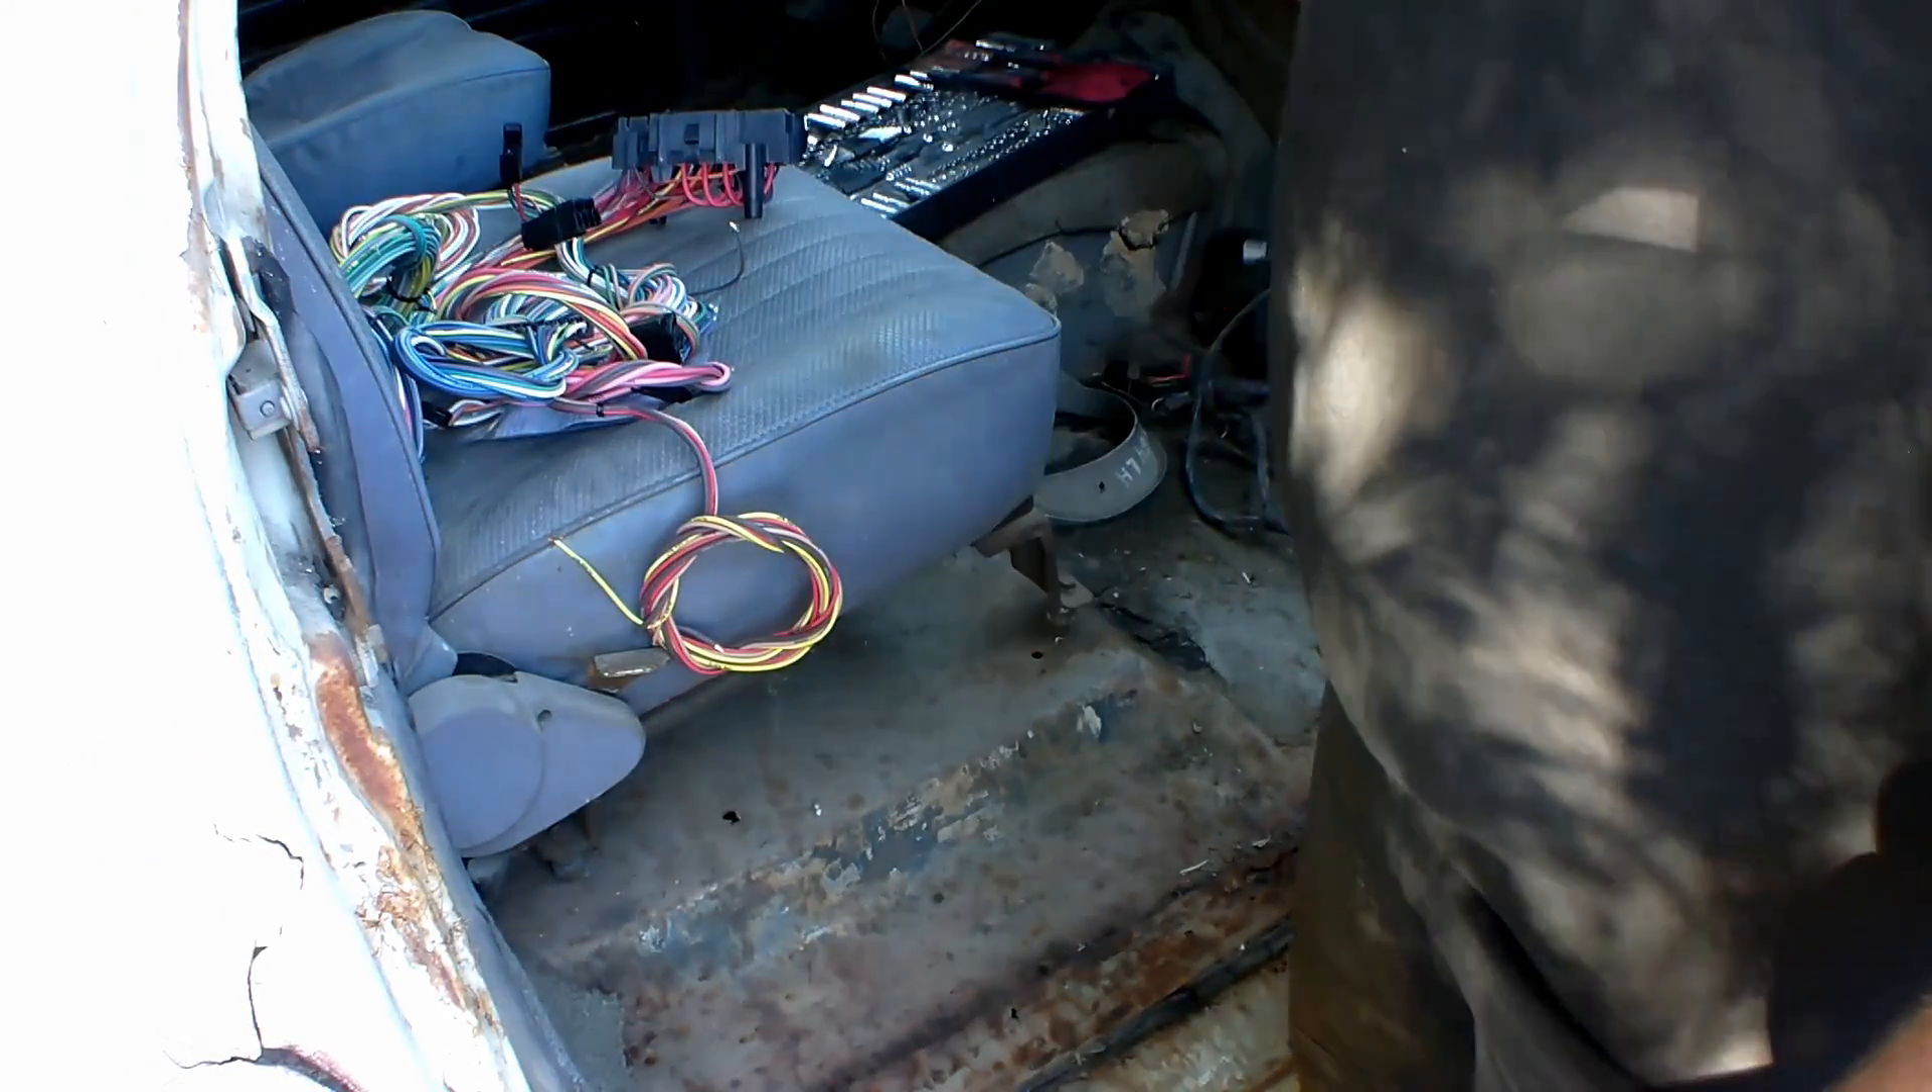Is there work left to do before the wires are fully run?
Yes.